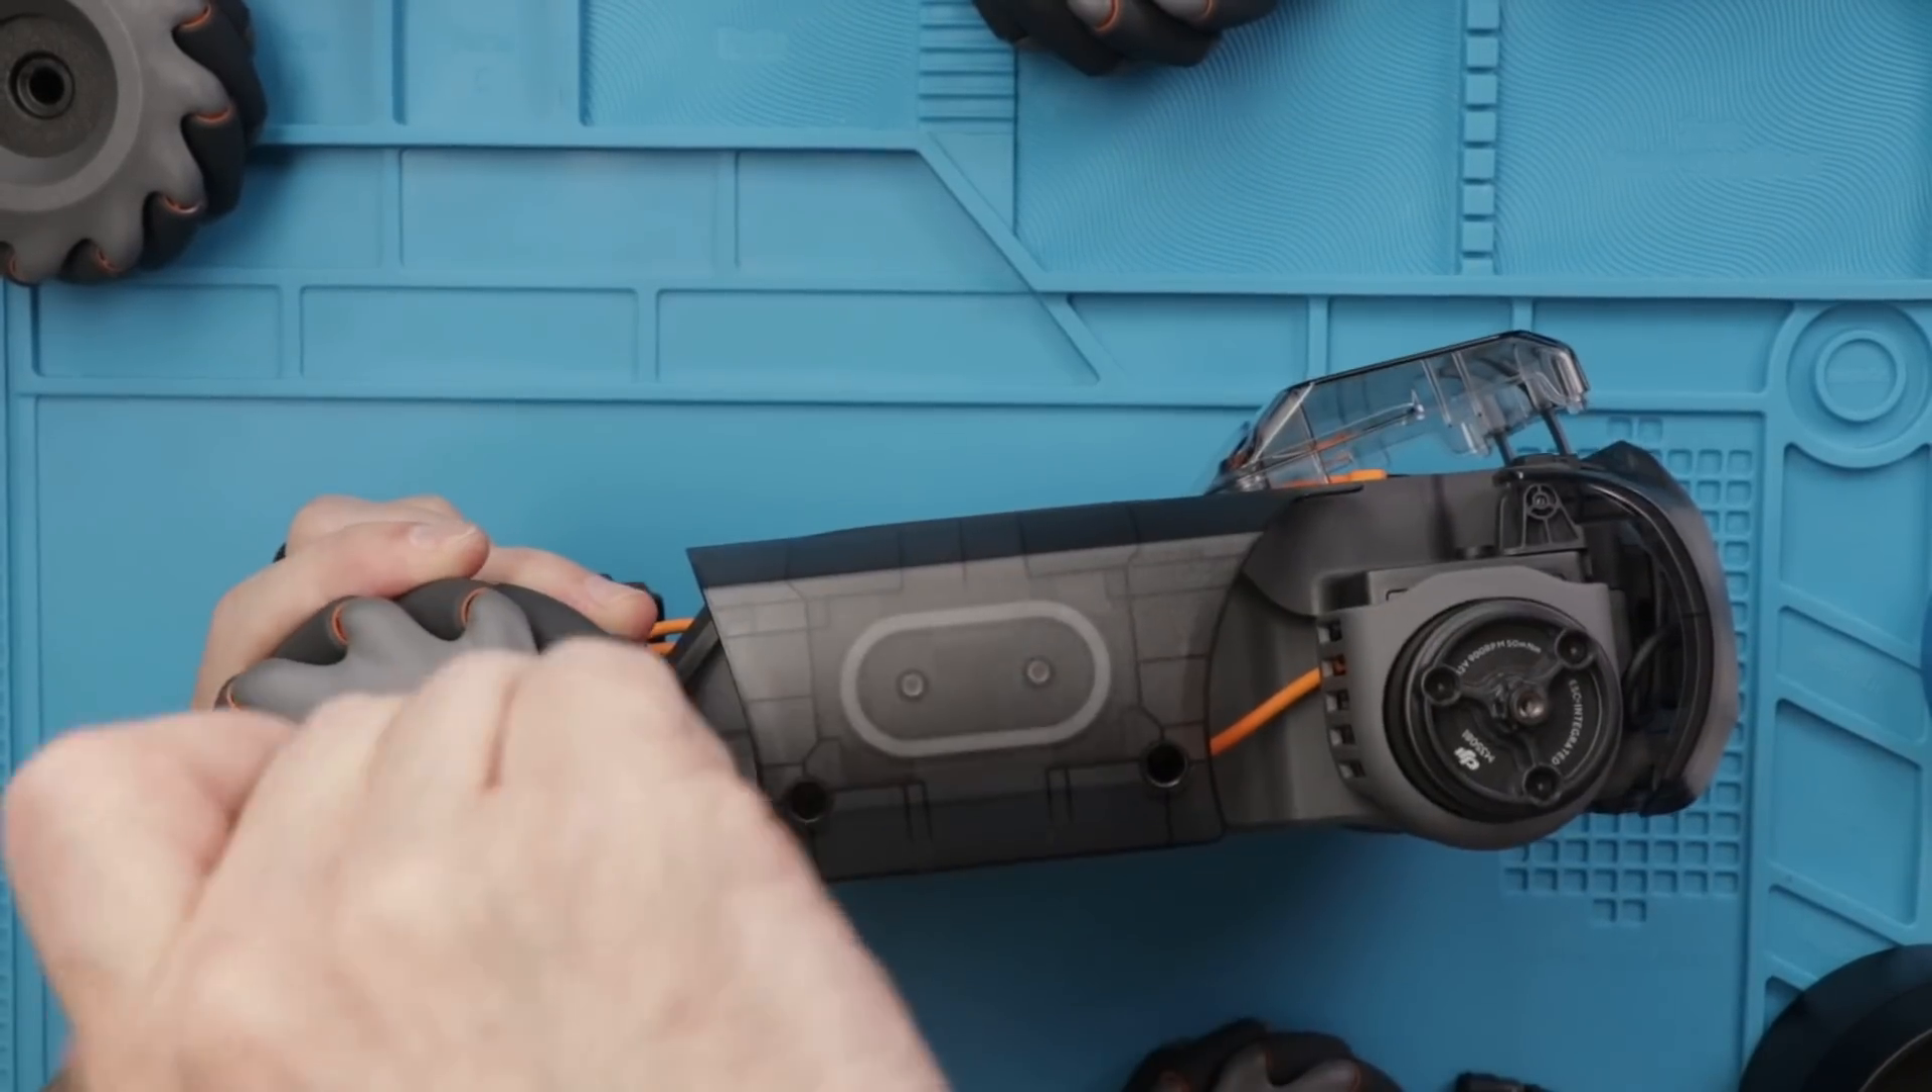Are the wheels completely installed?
No.